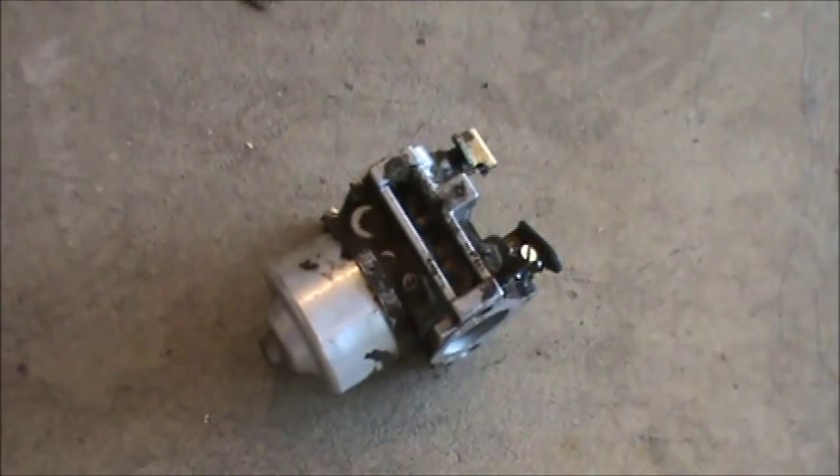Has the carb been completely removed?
Yes.